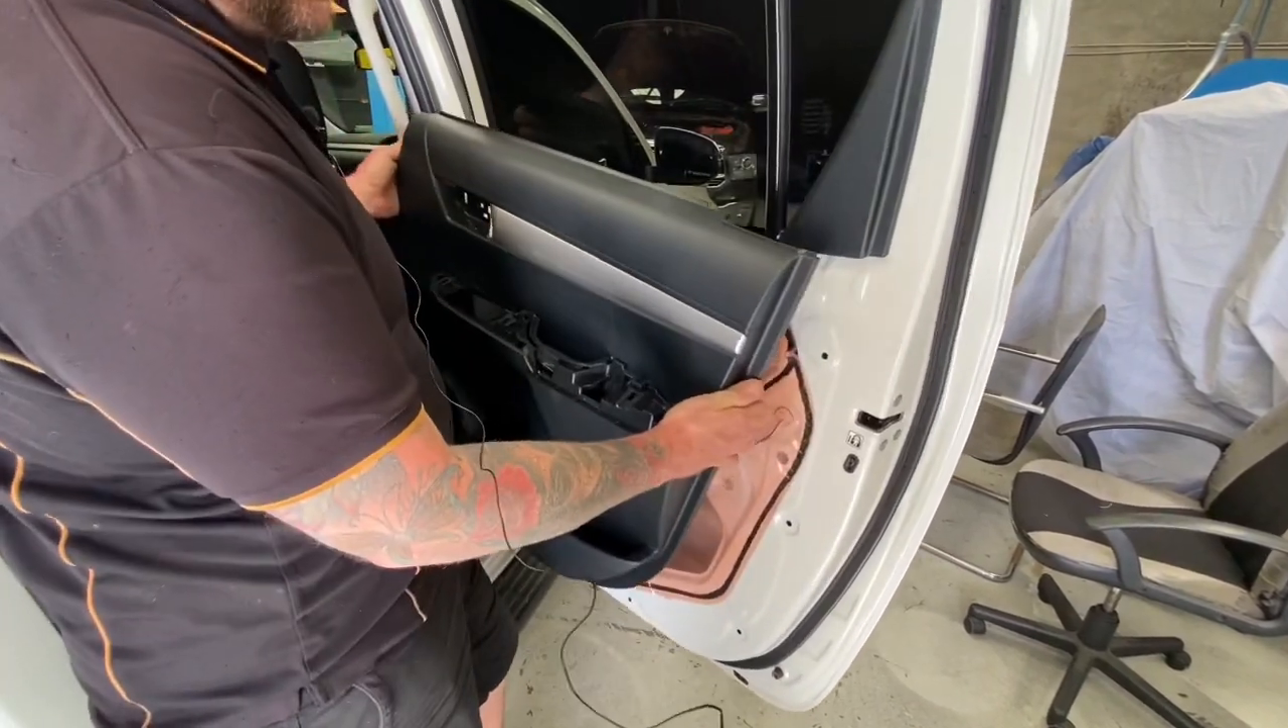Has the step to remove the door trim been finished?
No.